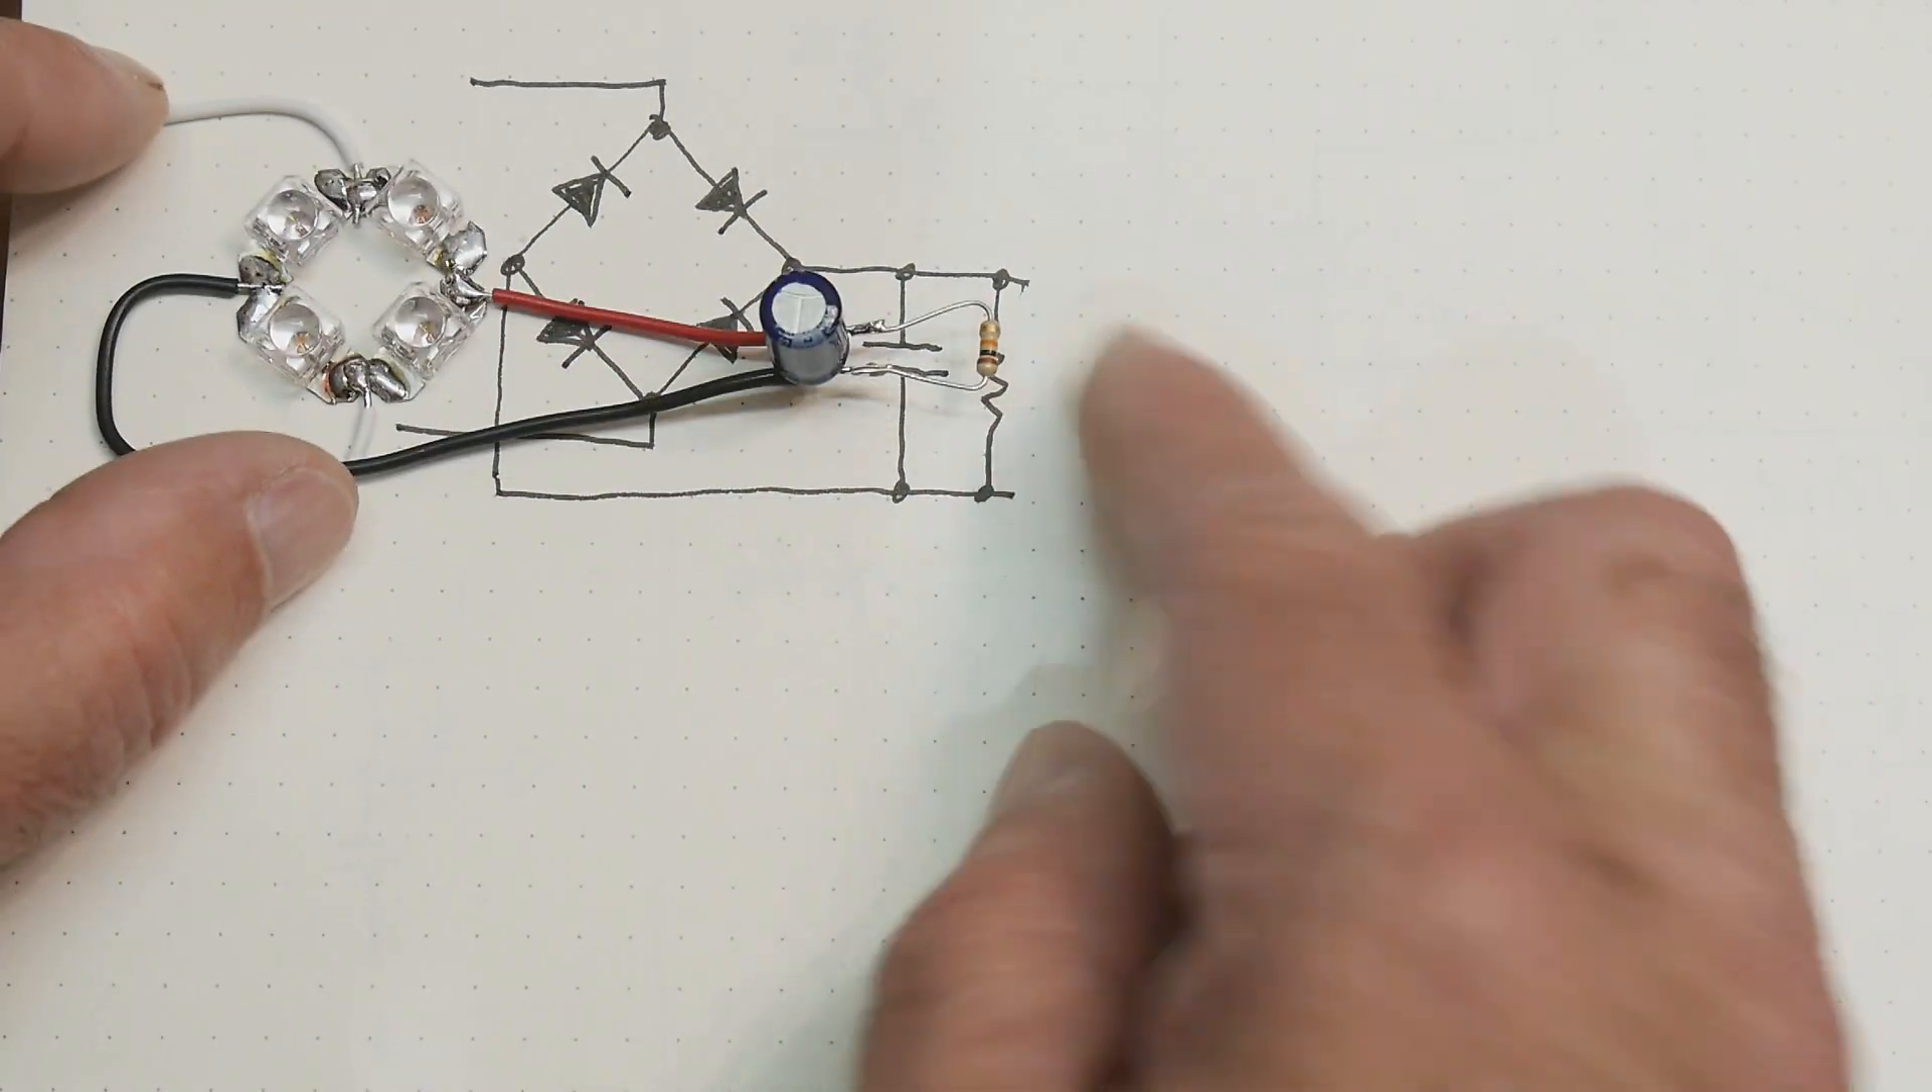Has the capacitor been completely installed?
Yes.